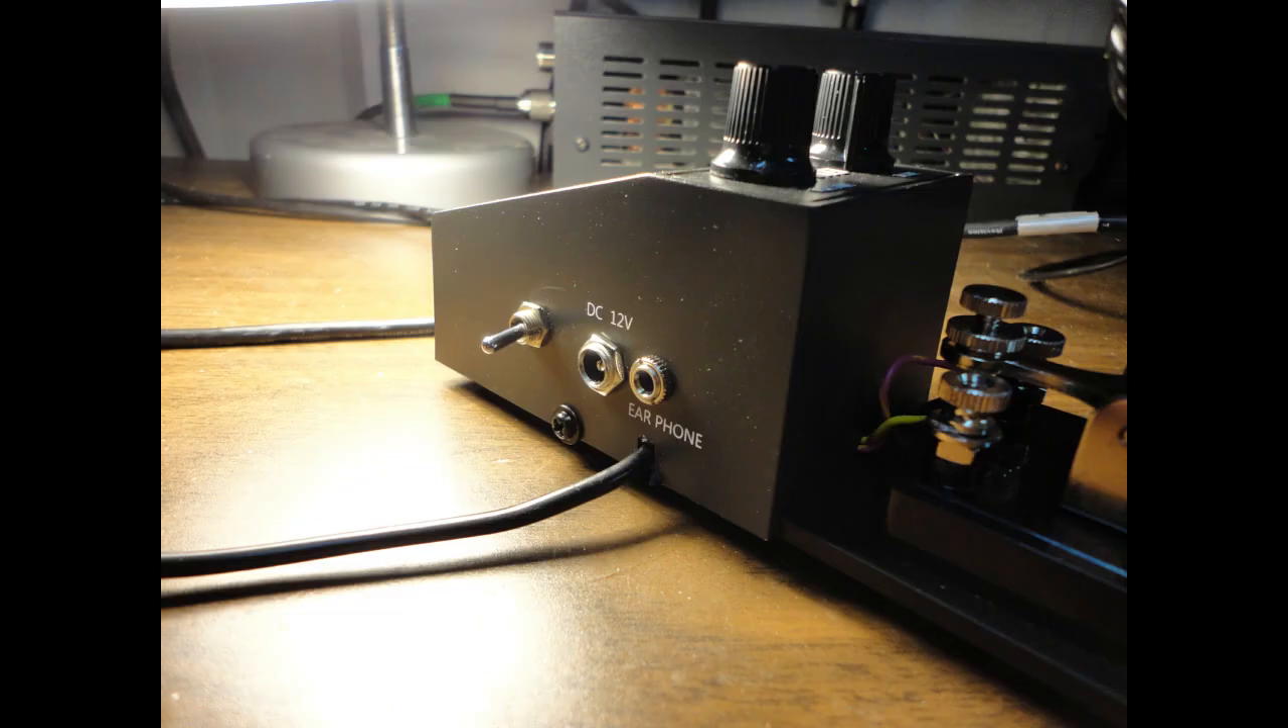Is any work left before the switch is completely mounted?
No.